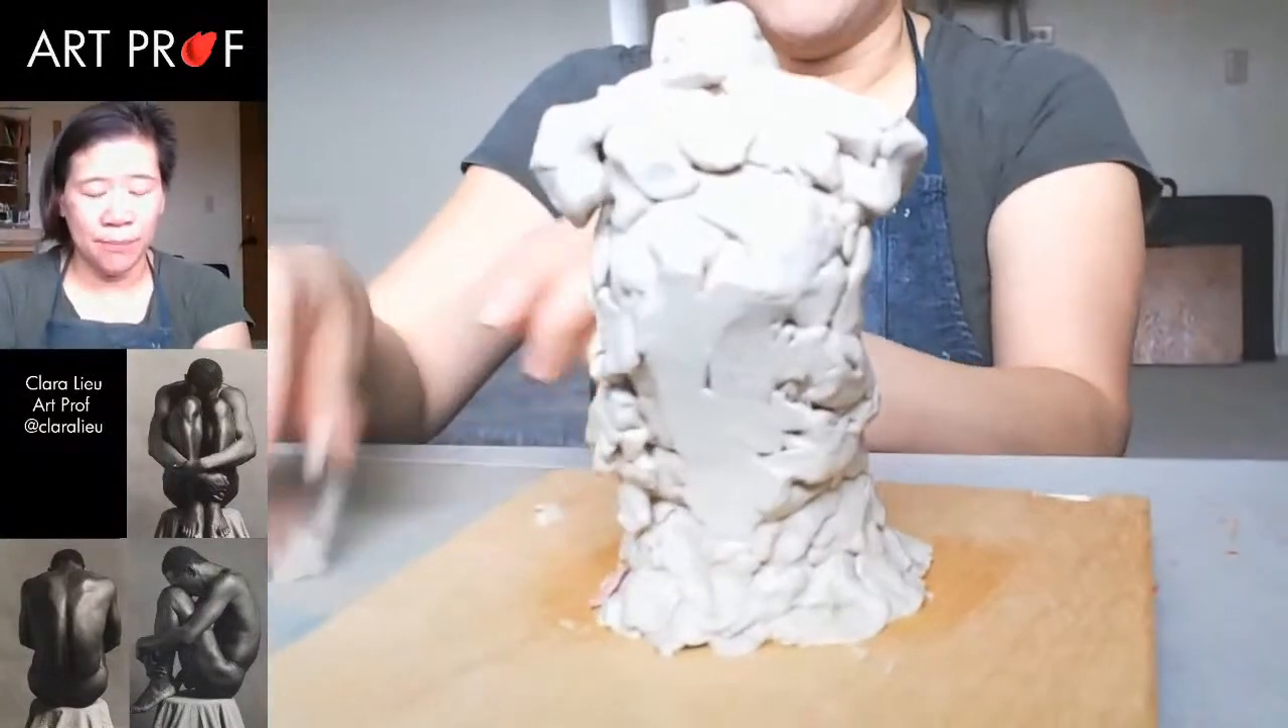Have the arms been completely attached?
No.